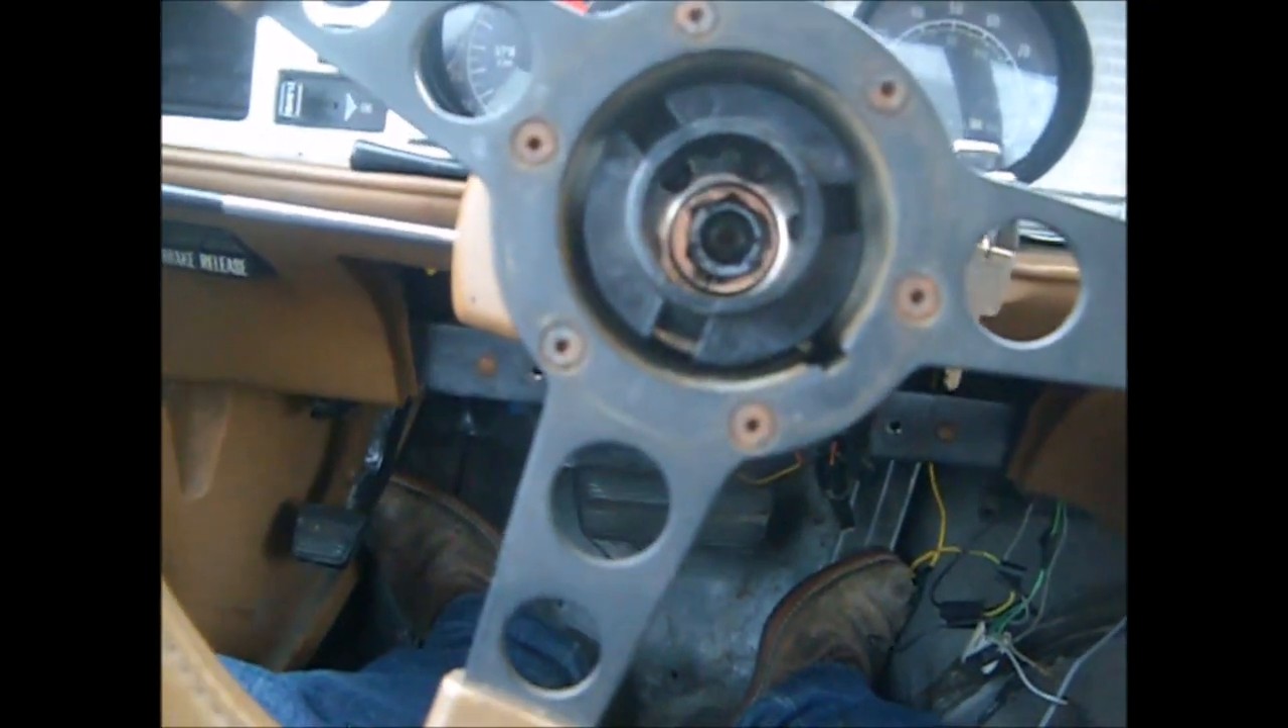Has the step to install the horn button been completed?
No.